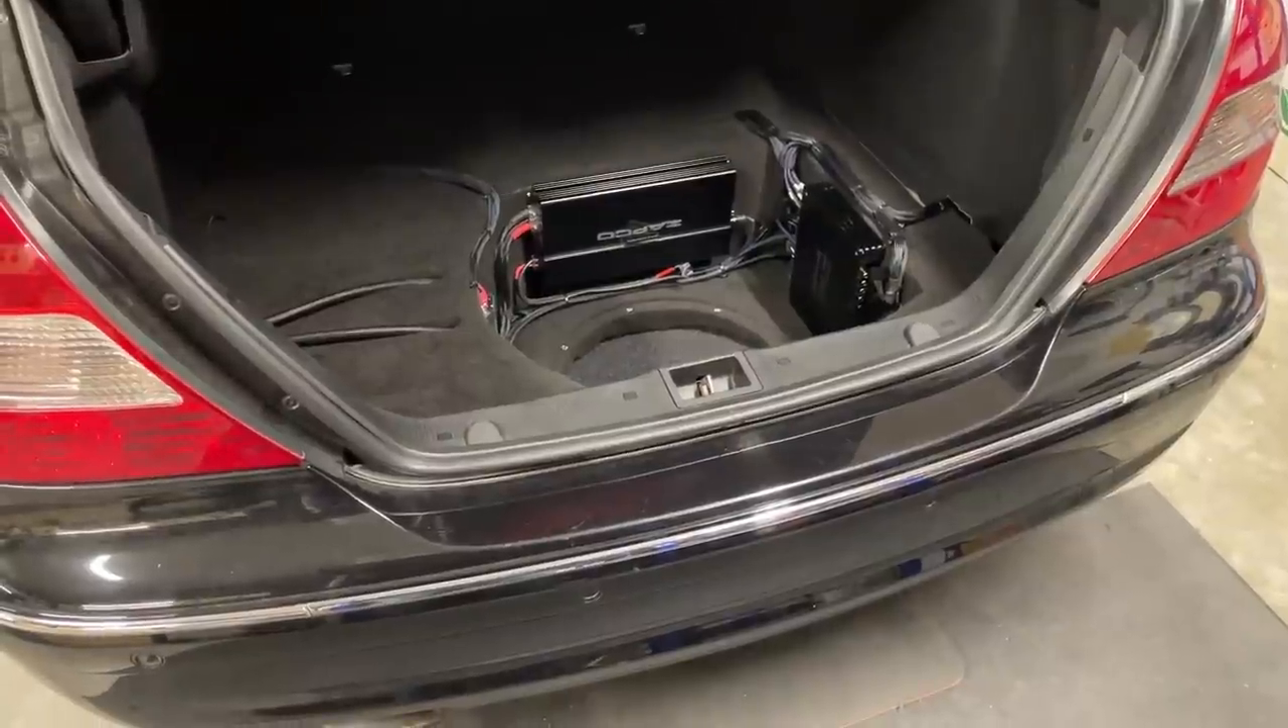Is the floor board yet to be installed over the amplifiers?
Yes.